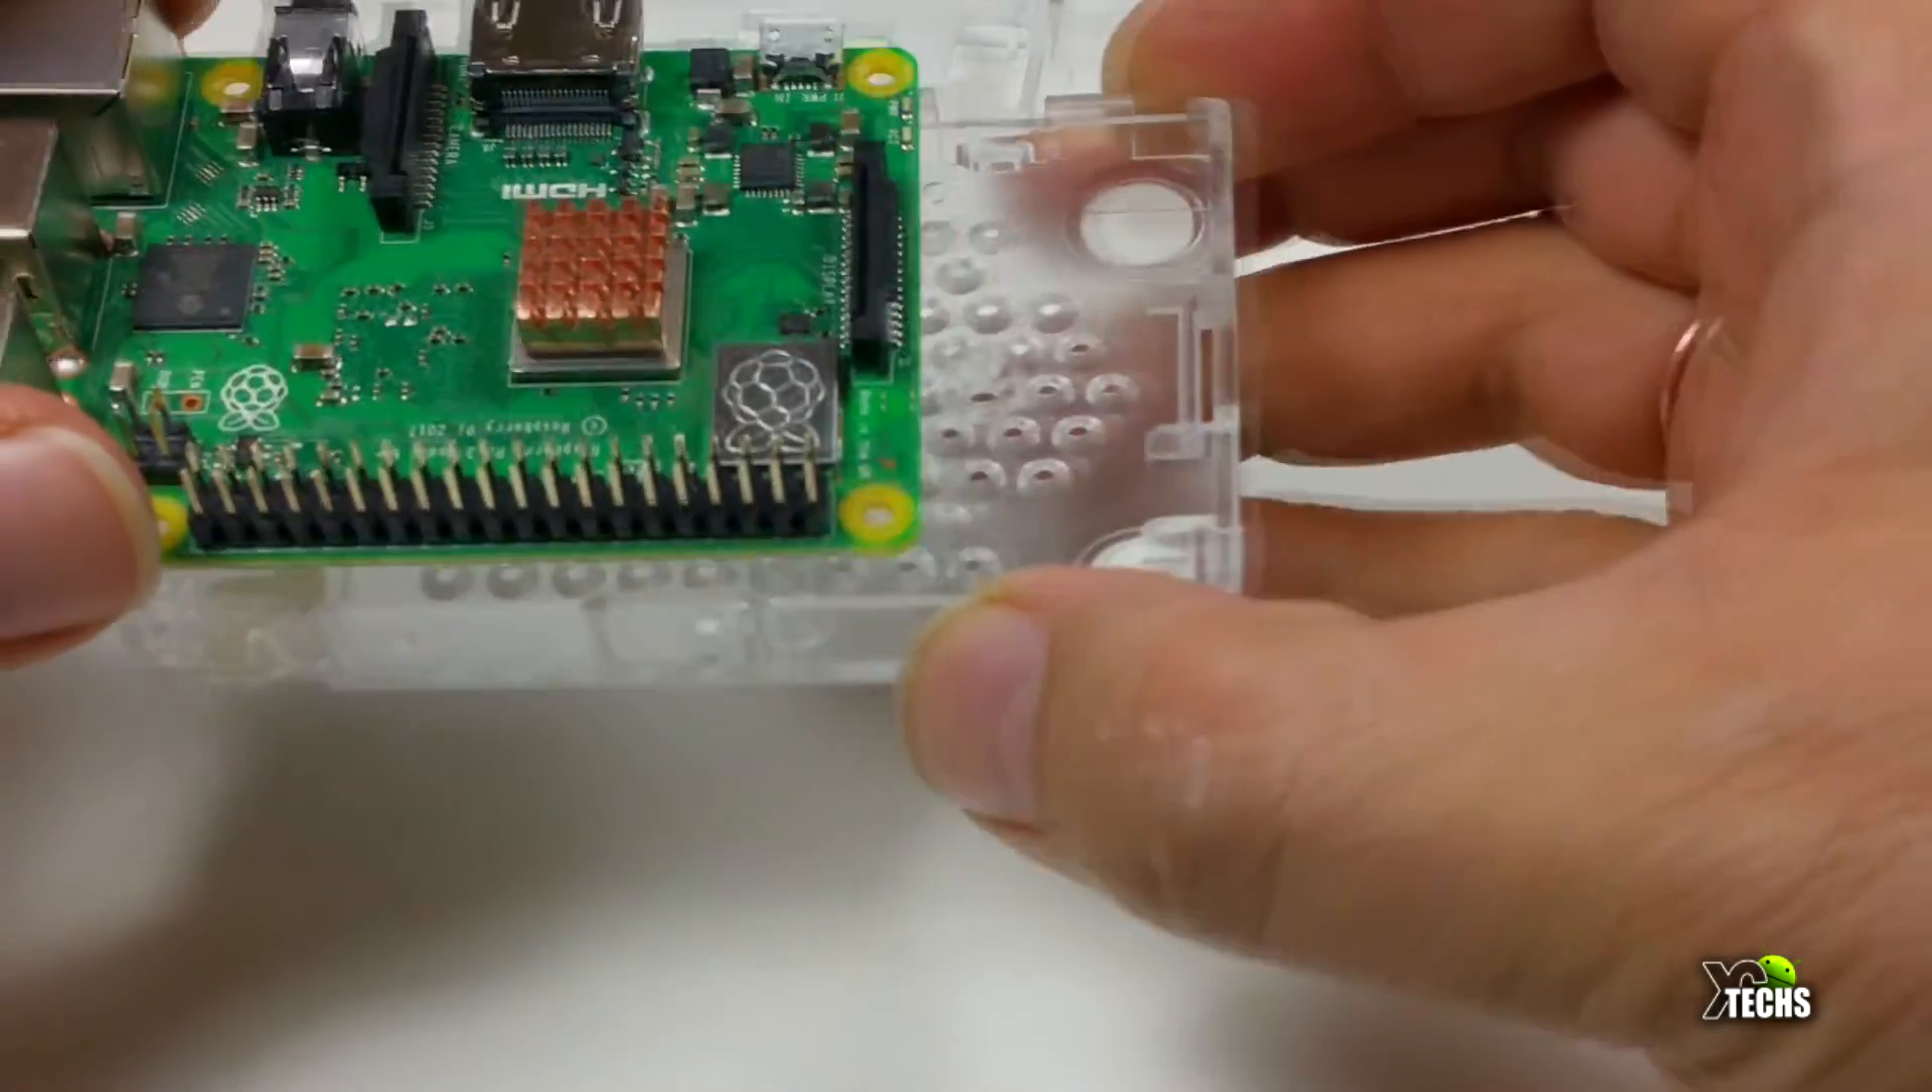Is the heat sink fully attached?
Yes.